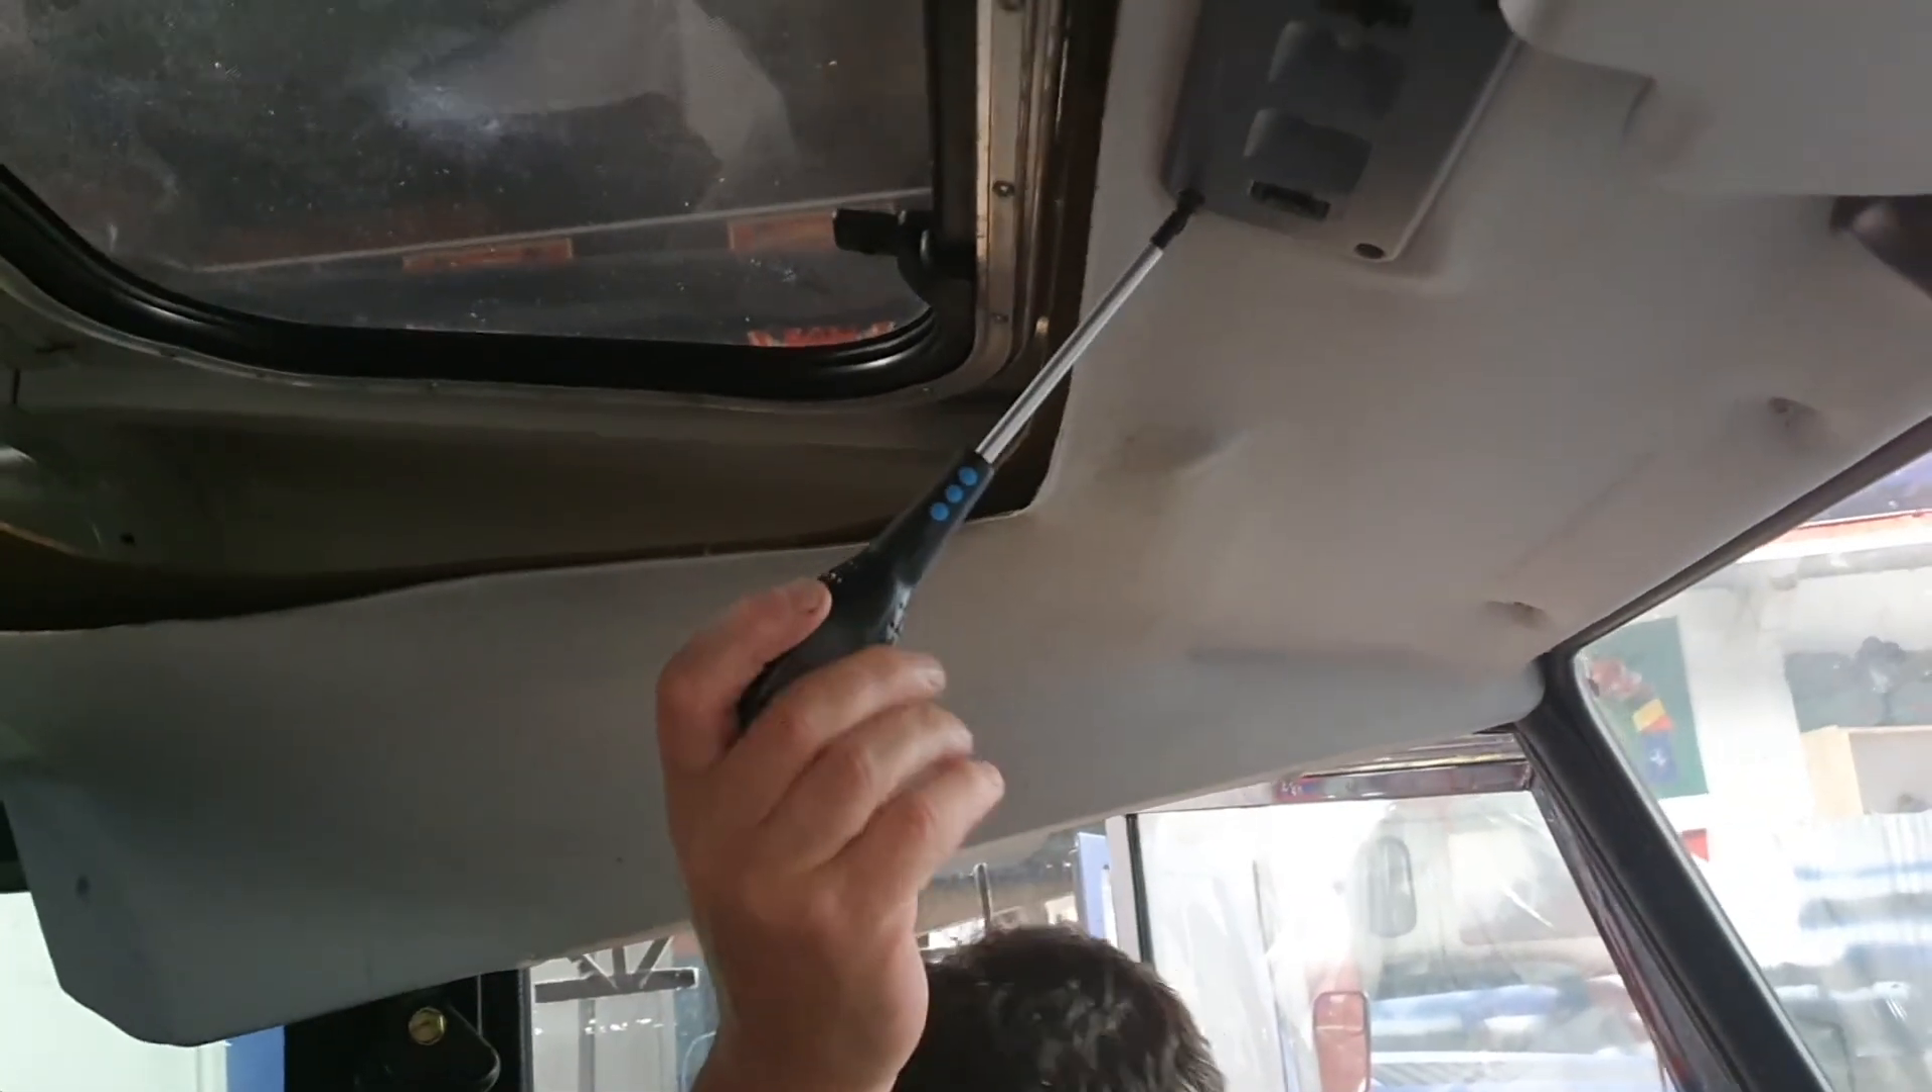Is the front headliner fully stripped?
No.